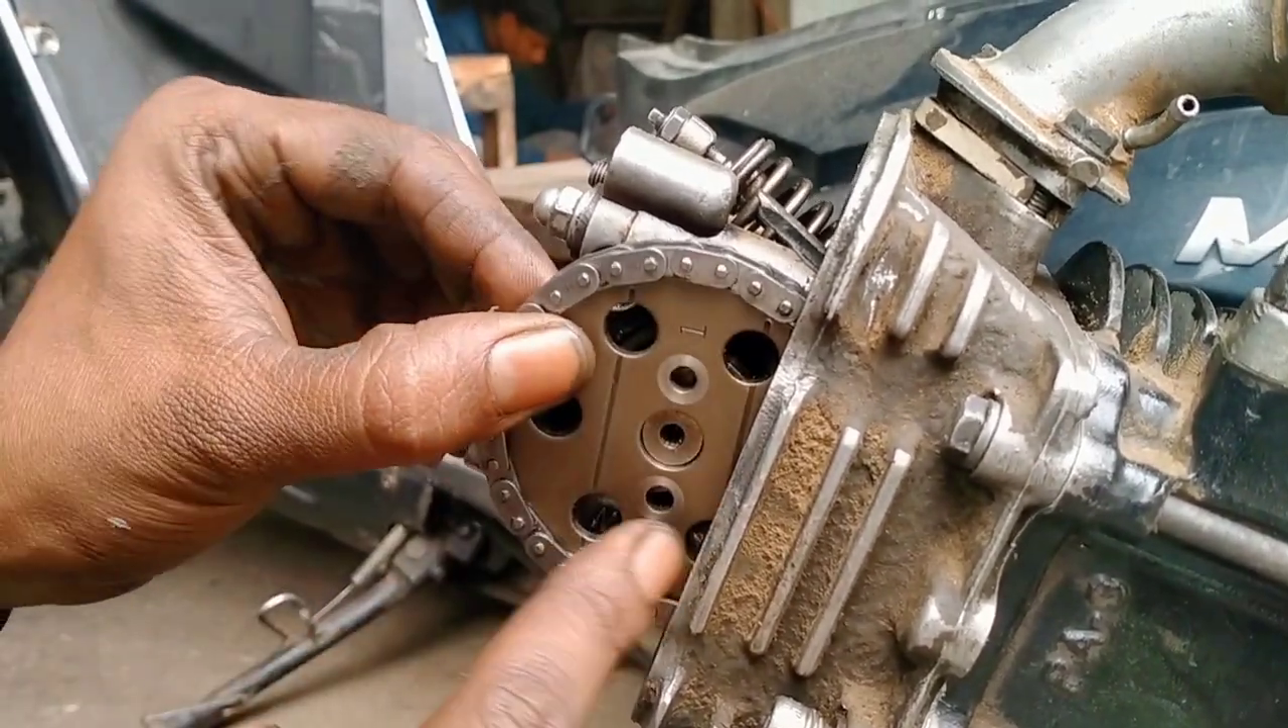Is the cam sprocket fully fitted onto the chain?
Yes.